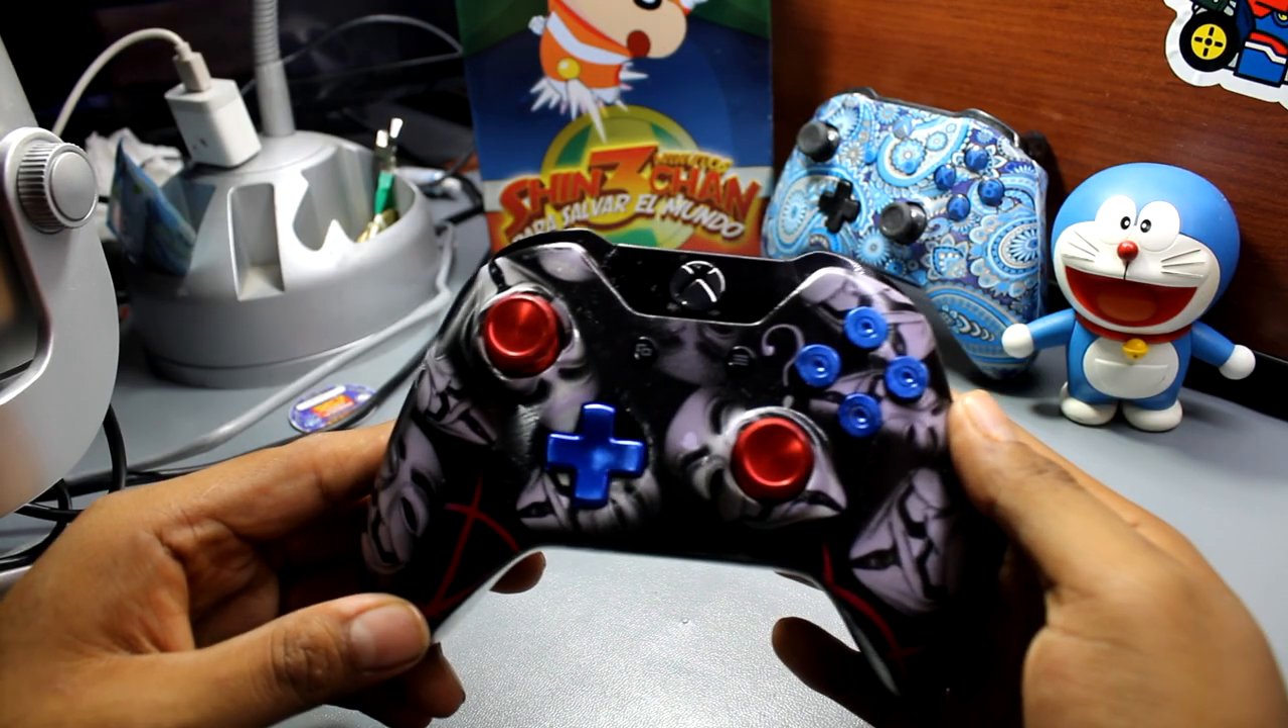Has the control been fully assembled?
Yes.